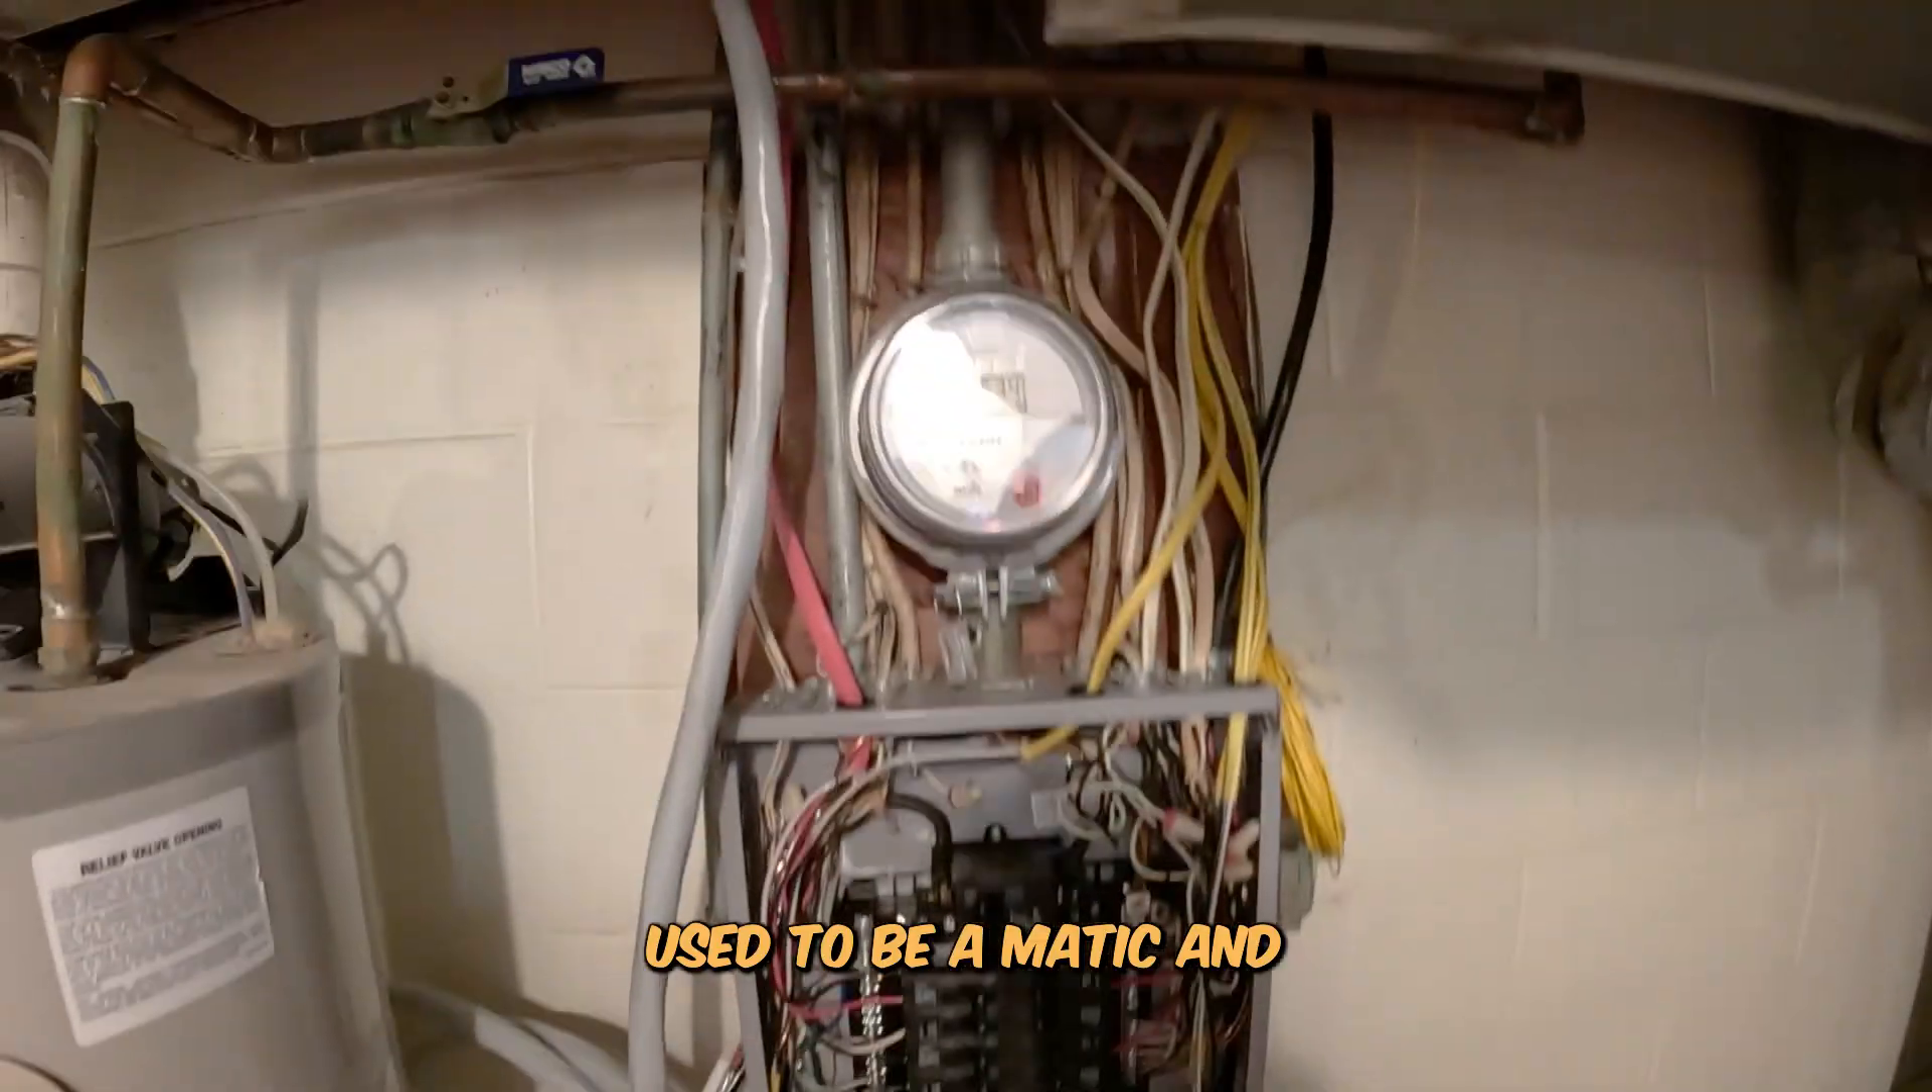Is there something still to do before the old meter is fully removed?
Yes.